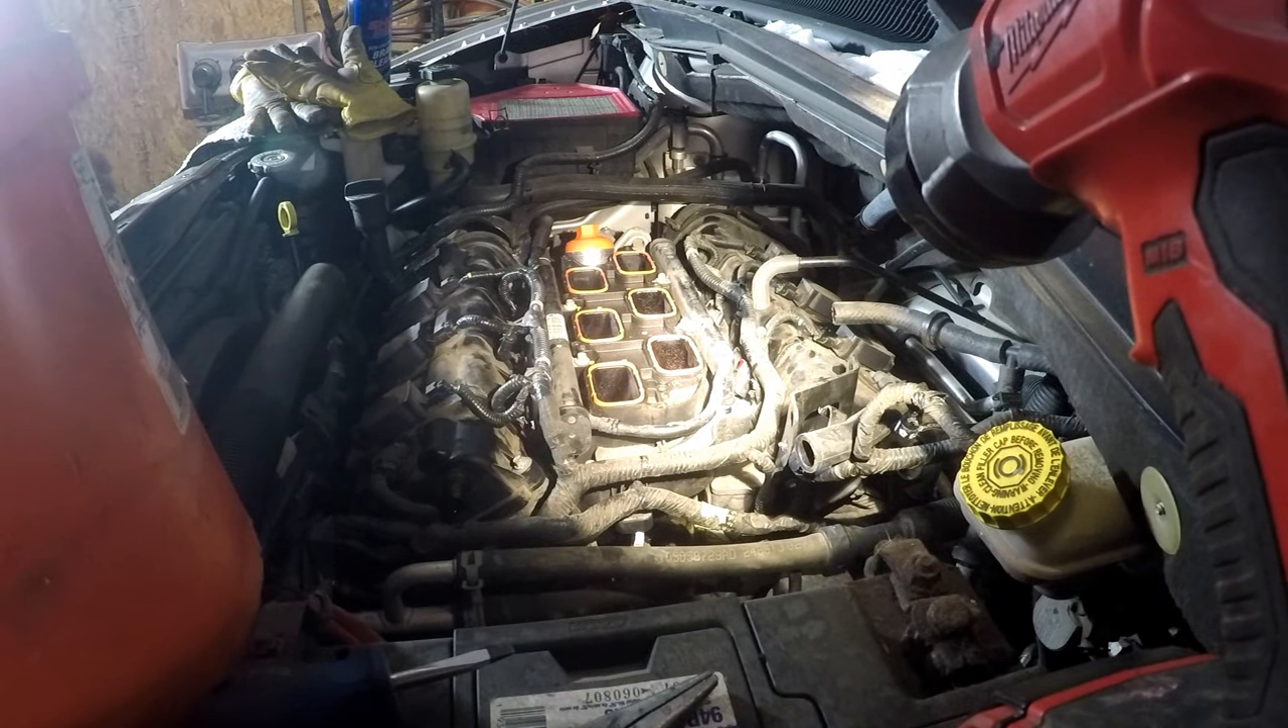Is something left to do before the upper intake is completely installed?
Yes.